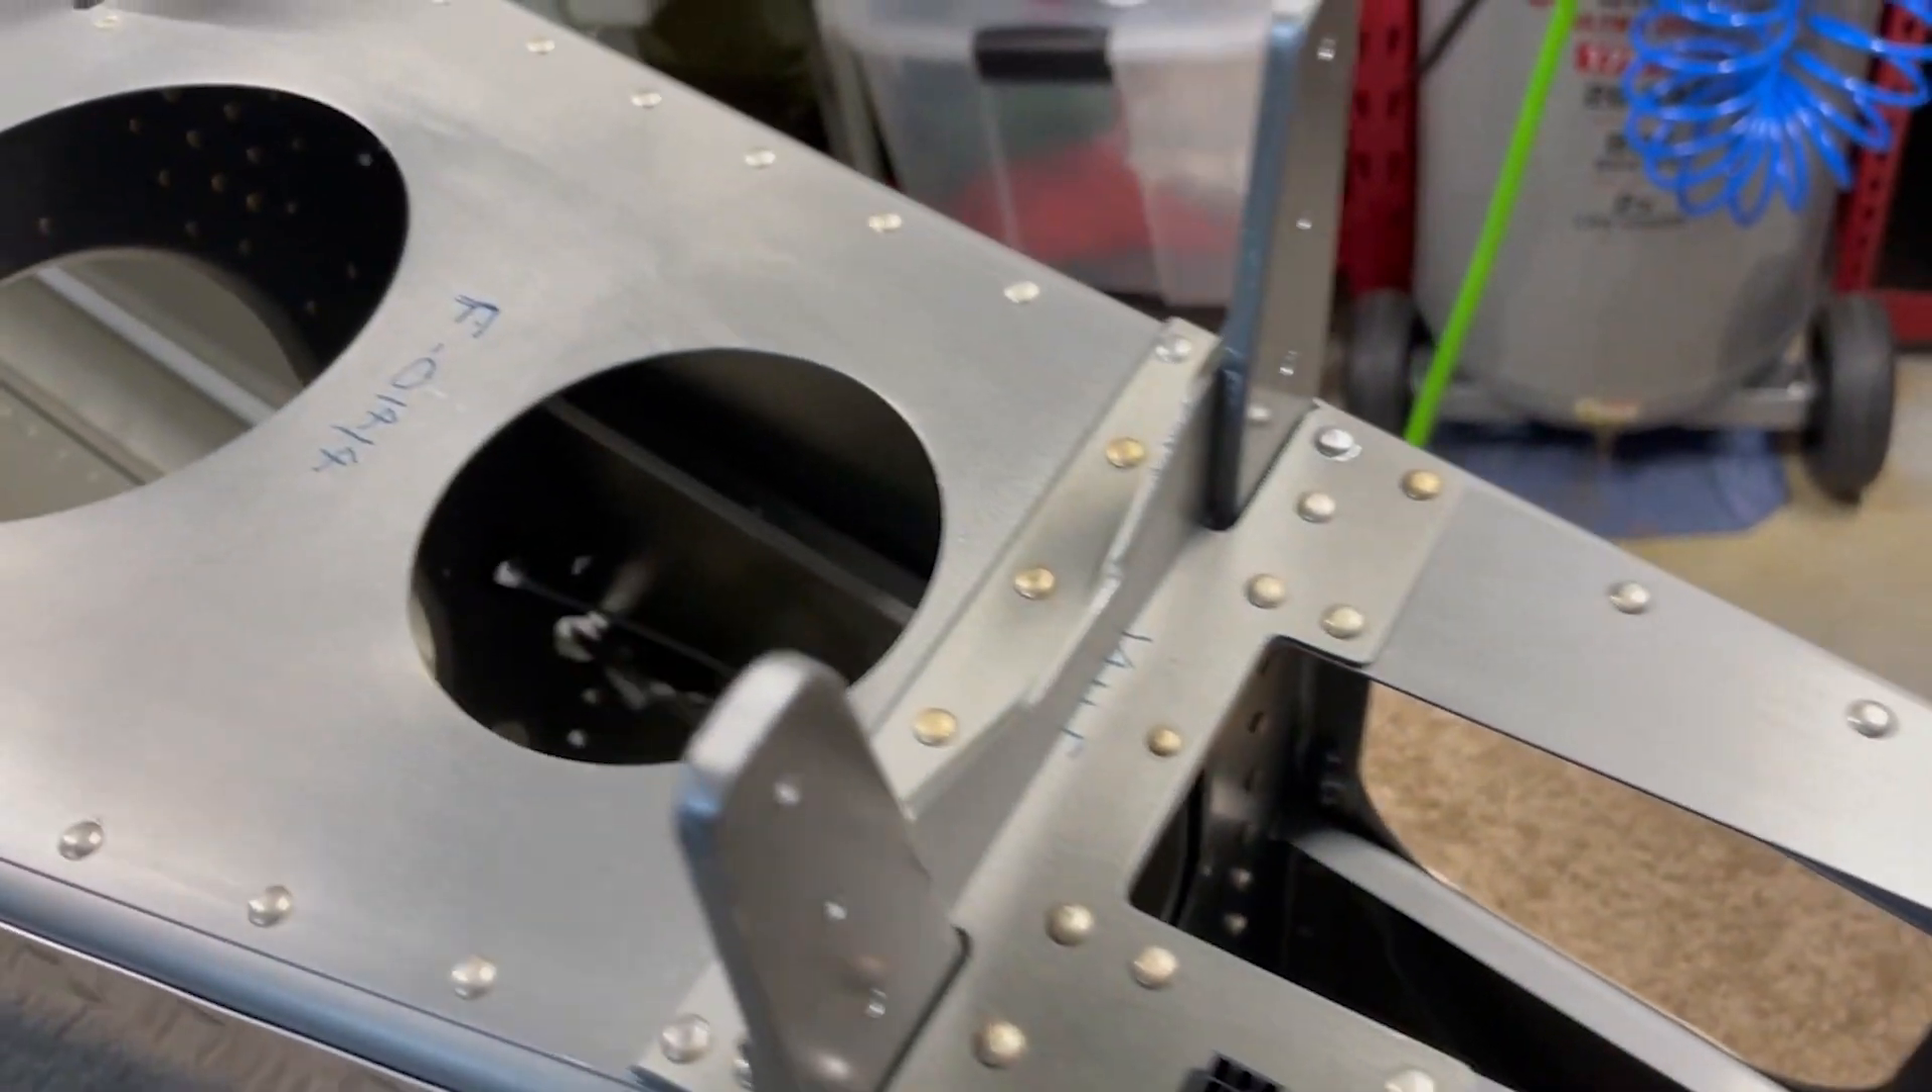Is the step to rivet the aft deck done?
Yes.